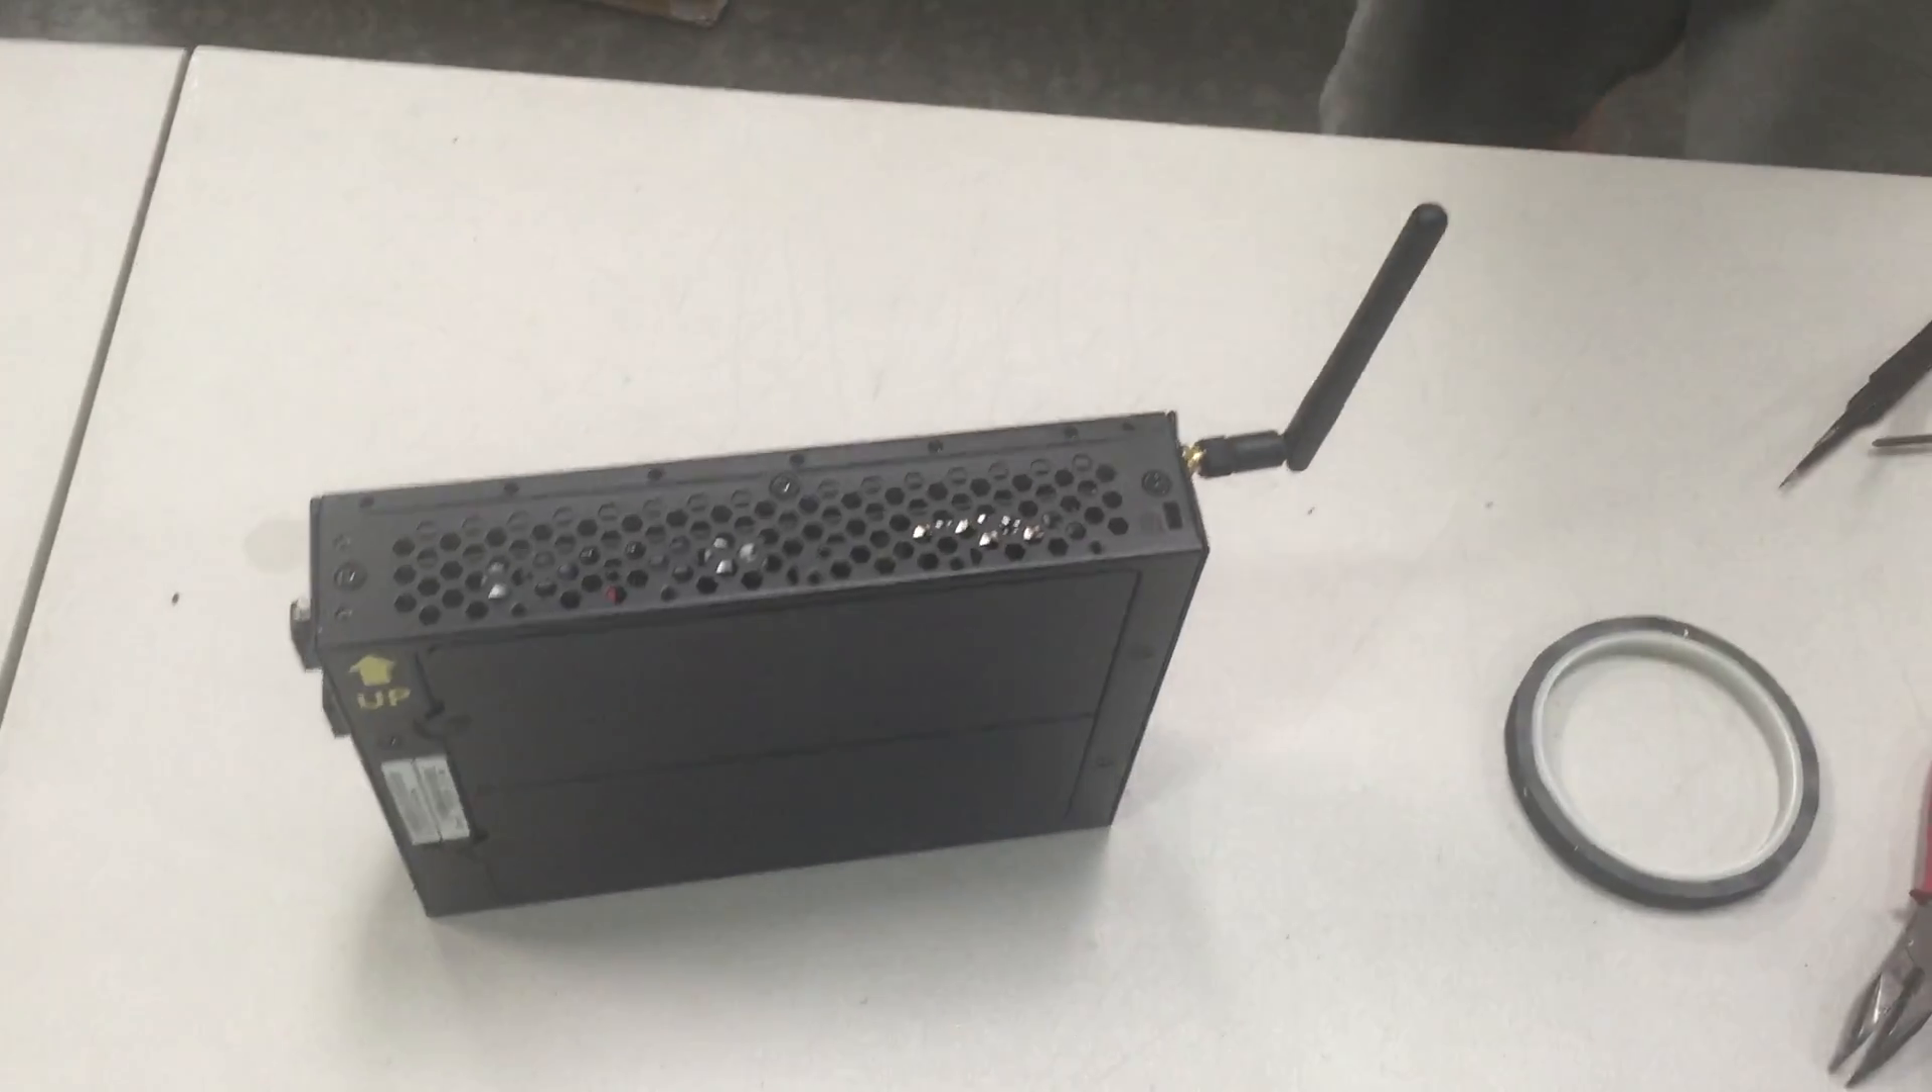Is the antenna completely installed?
Yes.